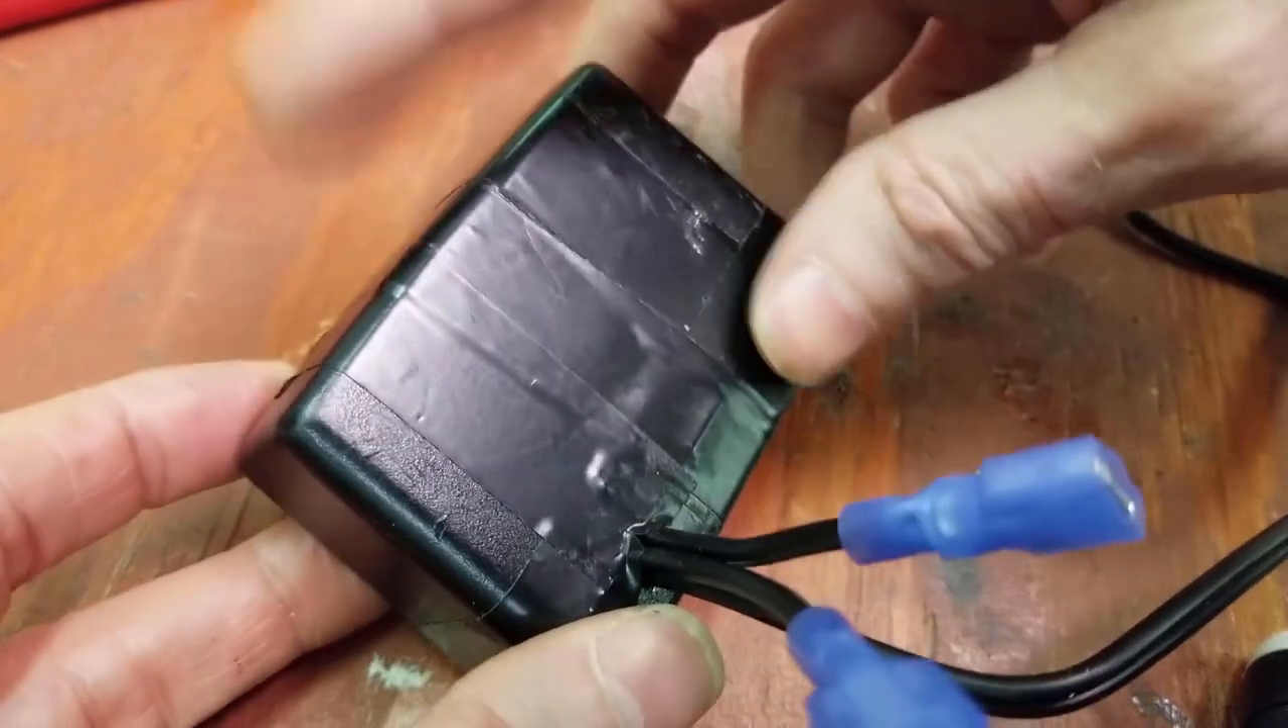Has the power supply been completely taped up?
Yes.